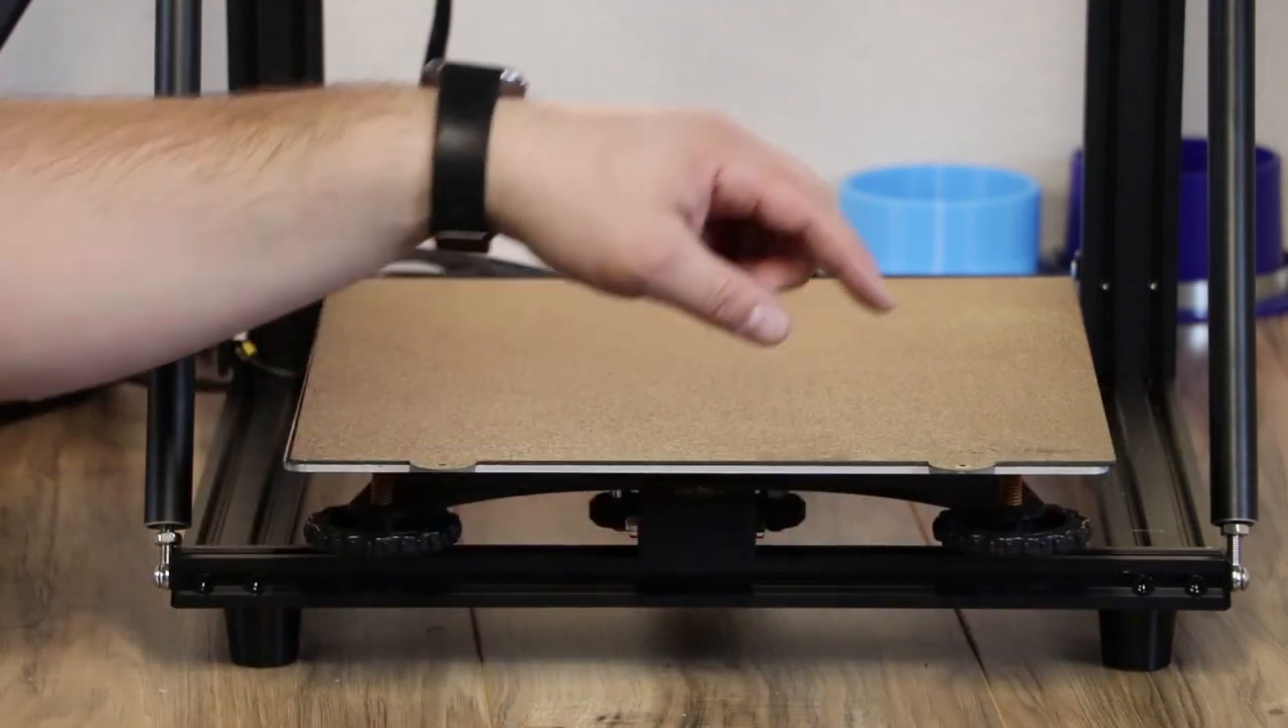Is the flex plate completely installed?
Yes.